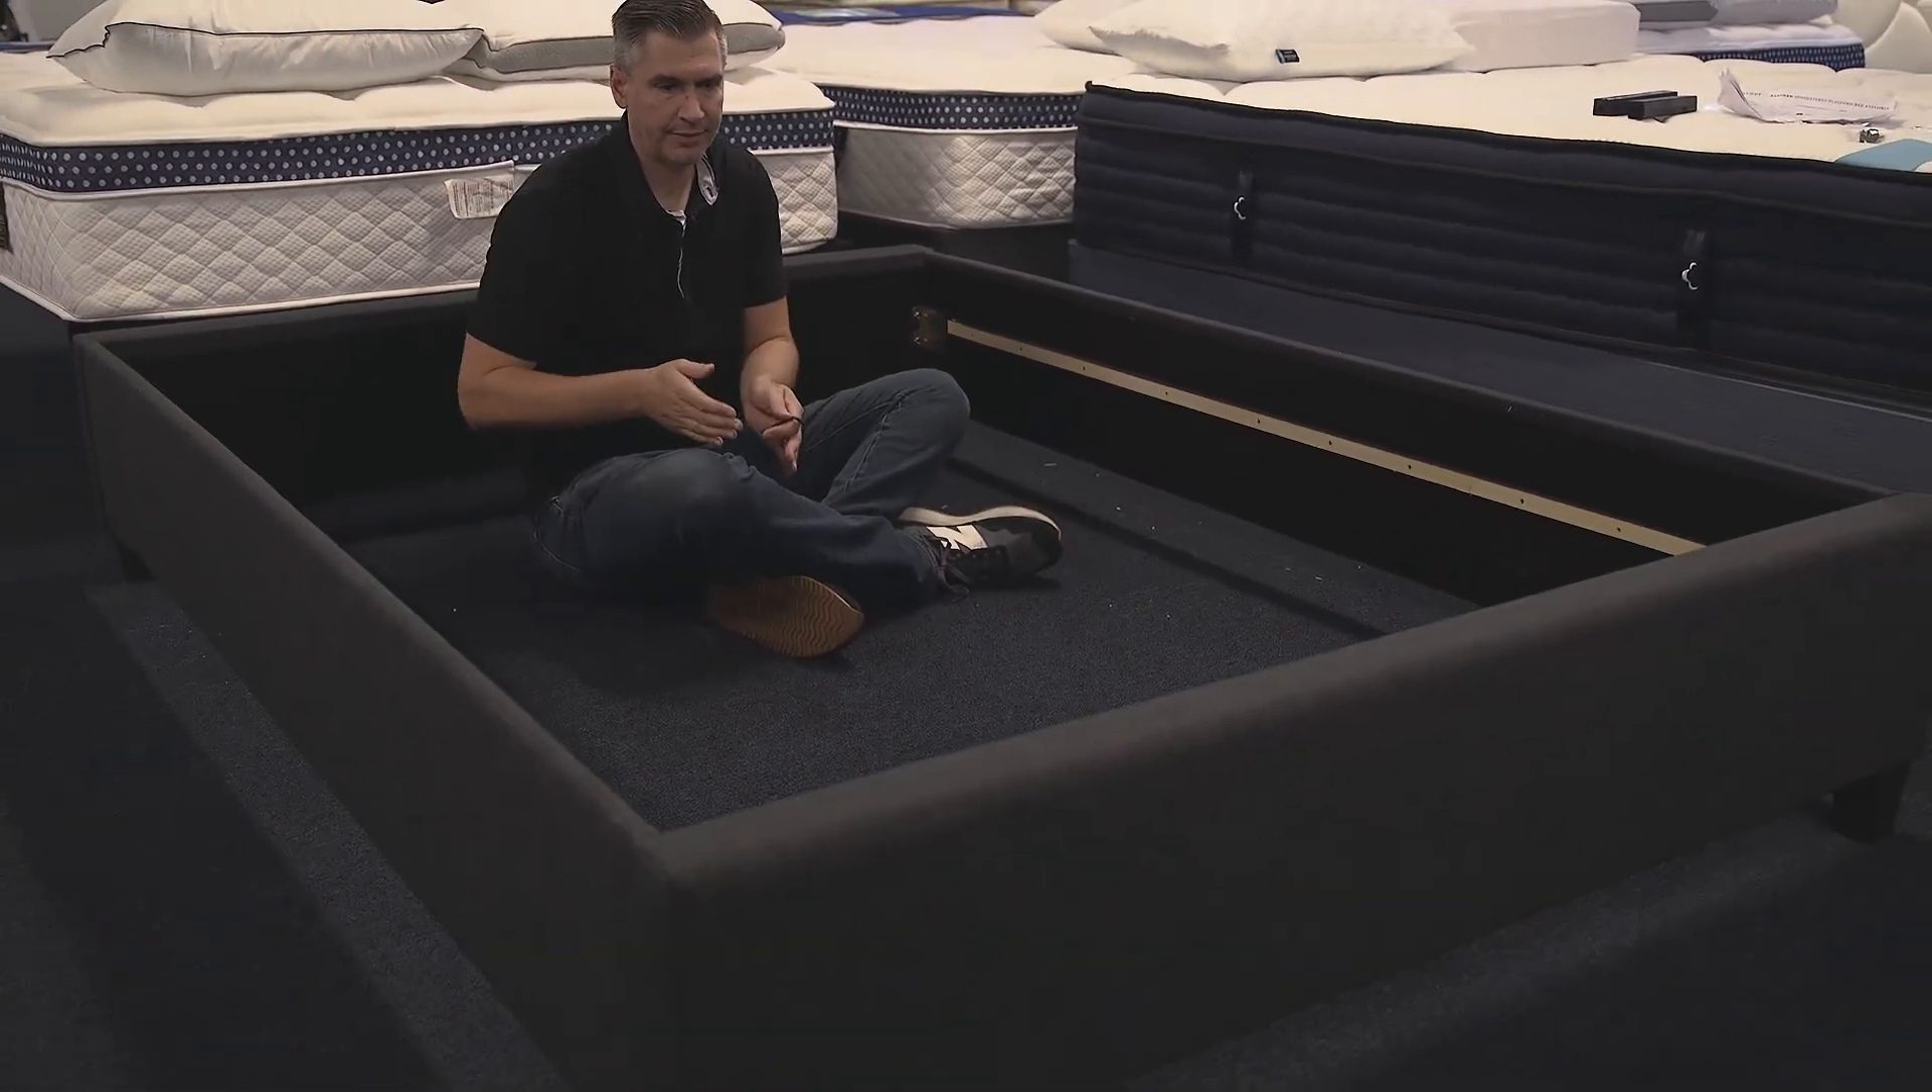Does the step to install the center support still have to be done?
Yes.